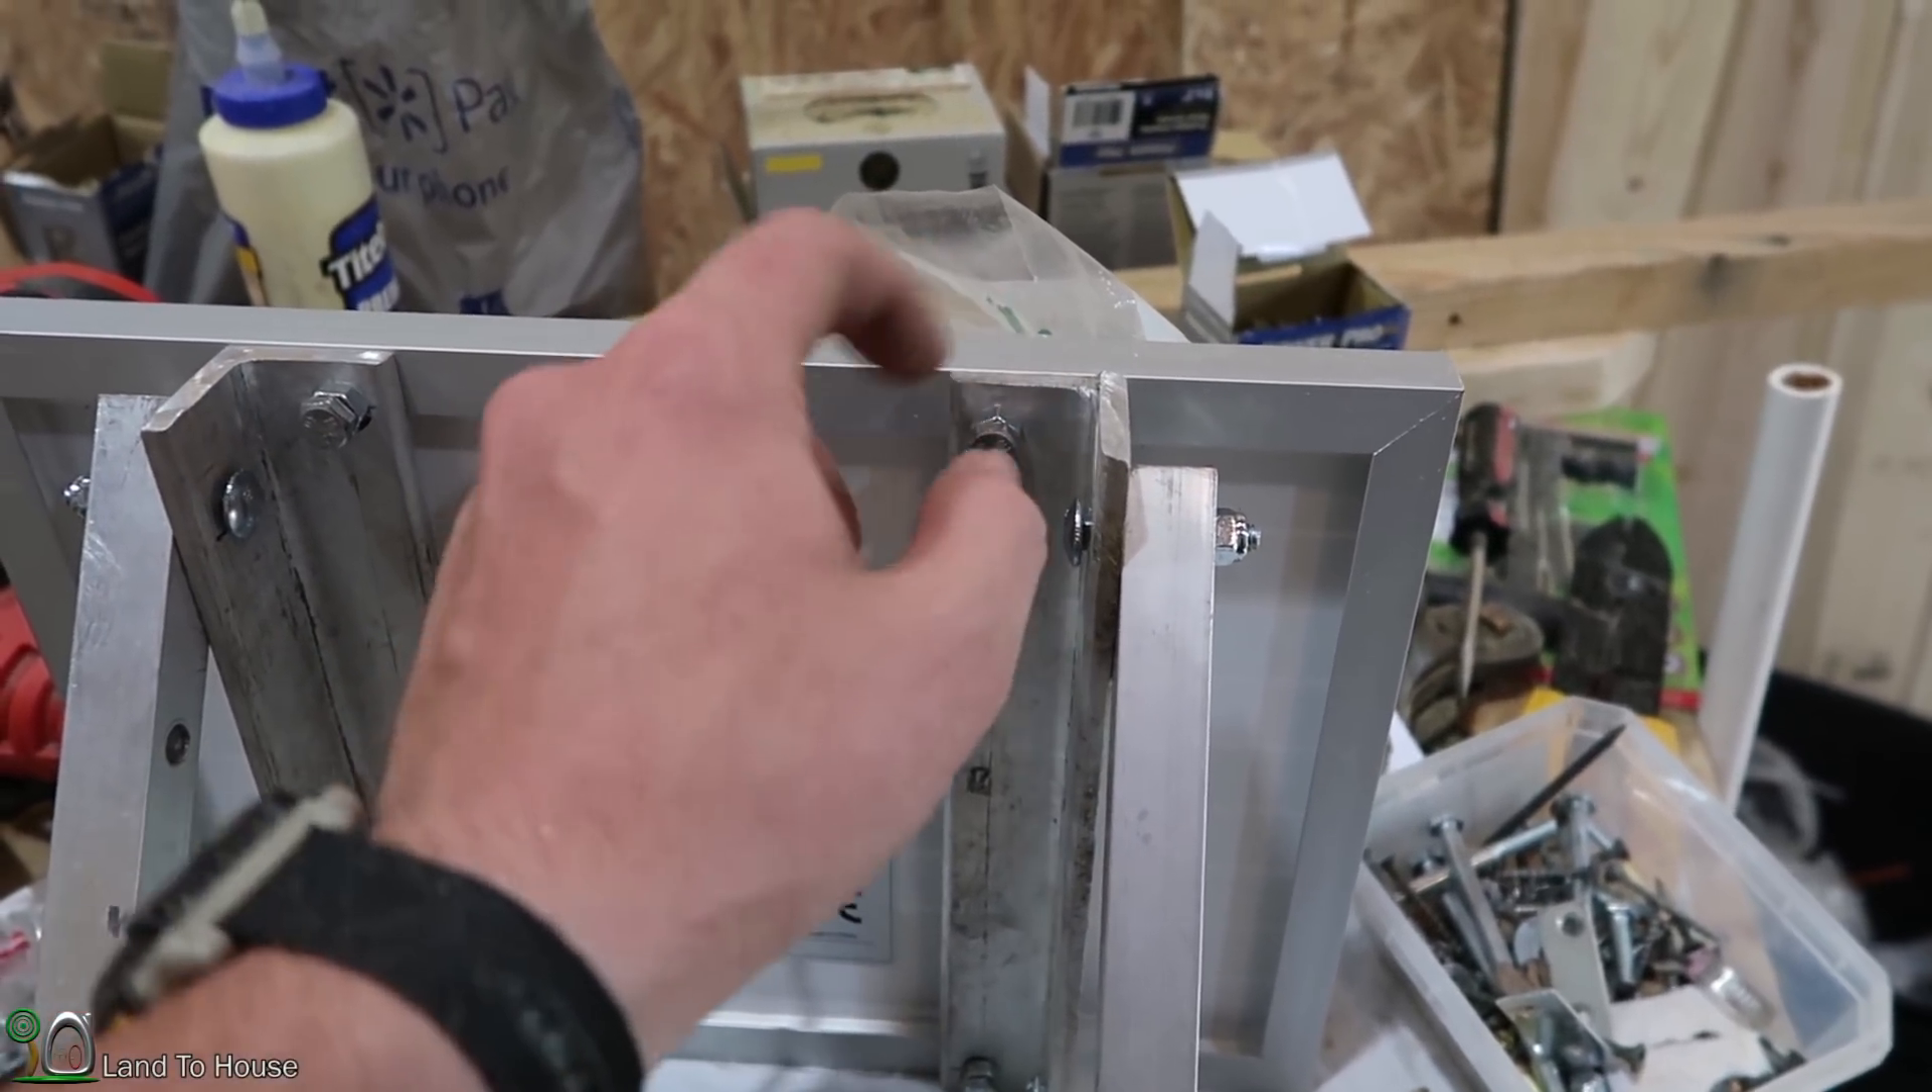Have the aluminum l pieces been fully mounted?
Yes.